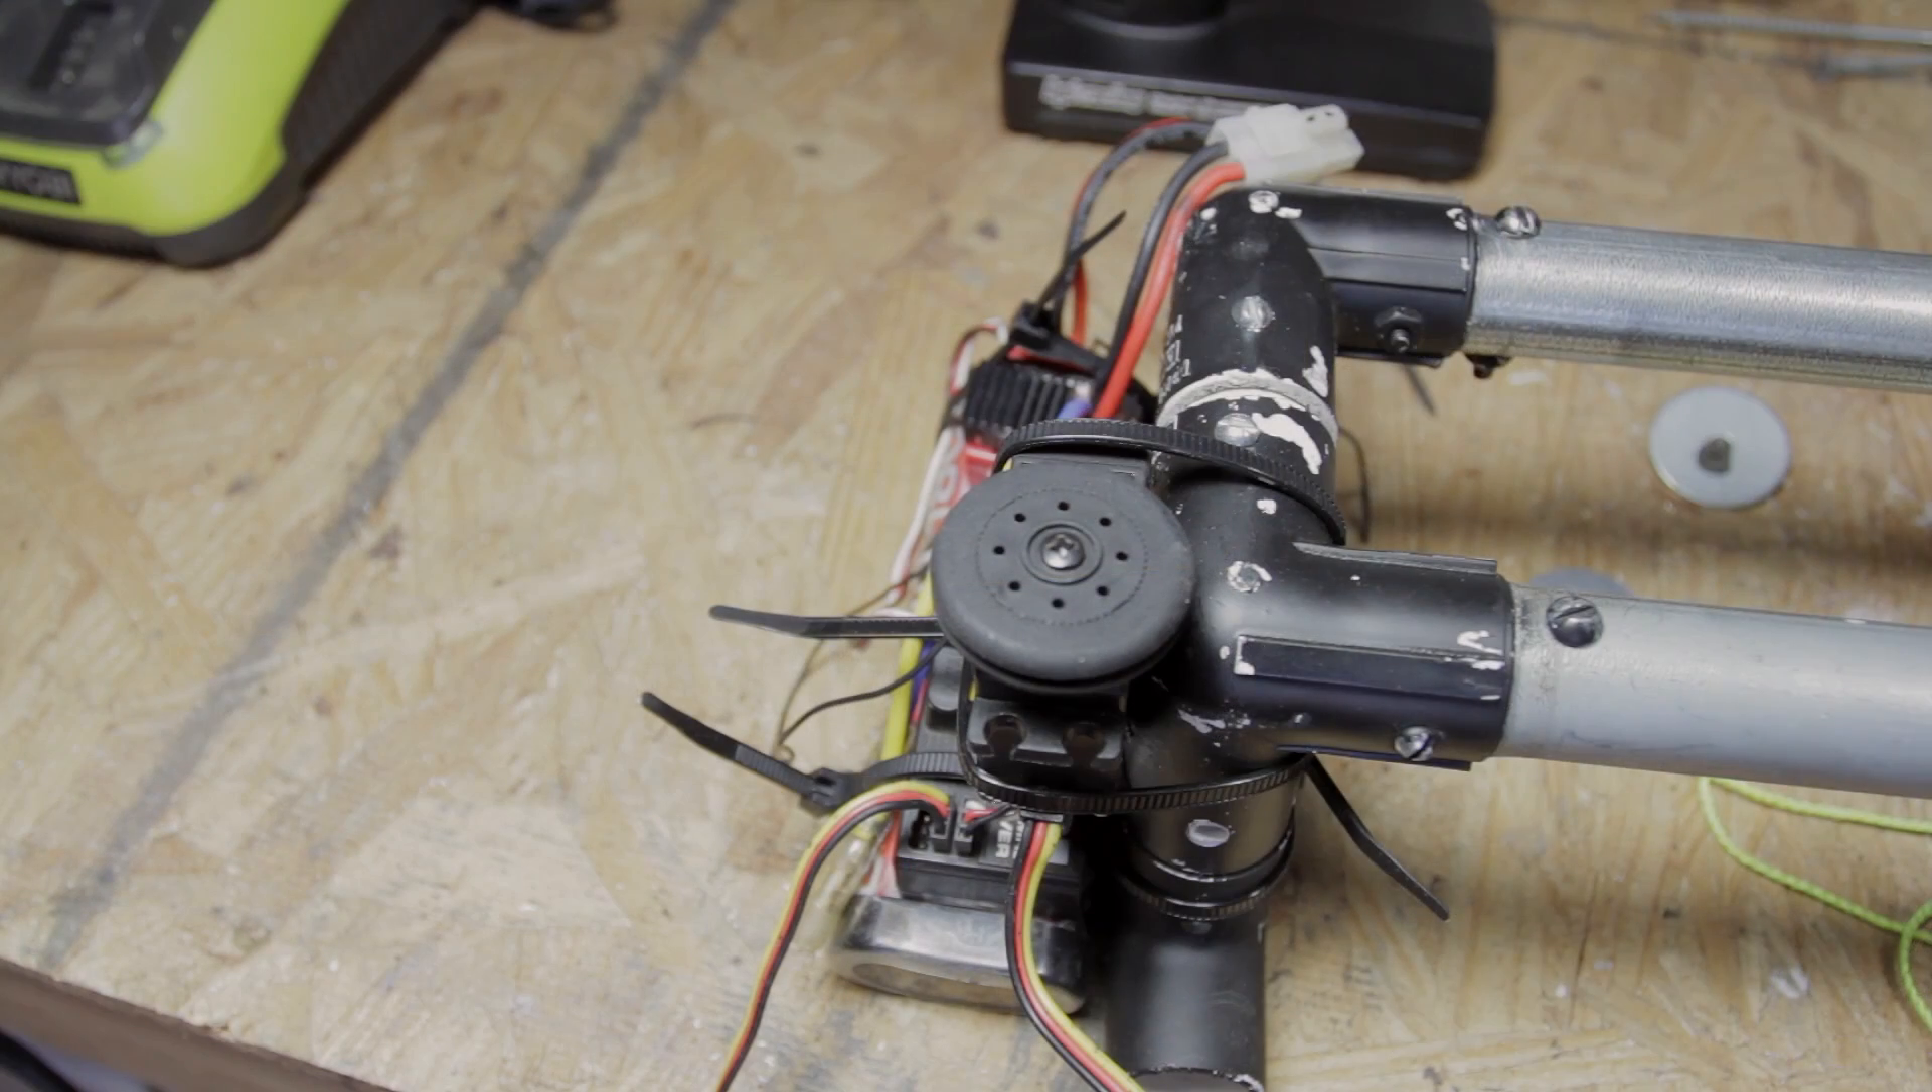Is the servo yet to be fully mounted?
No.